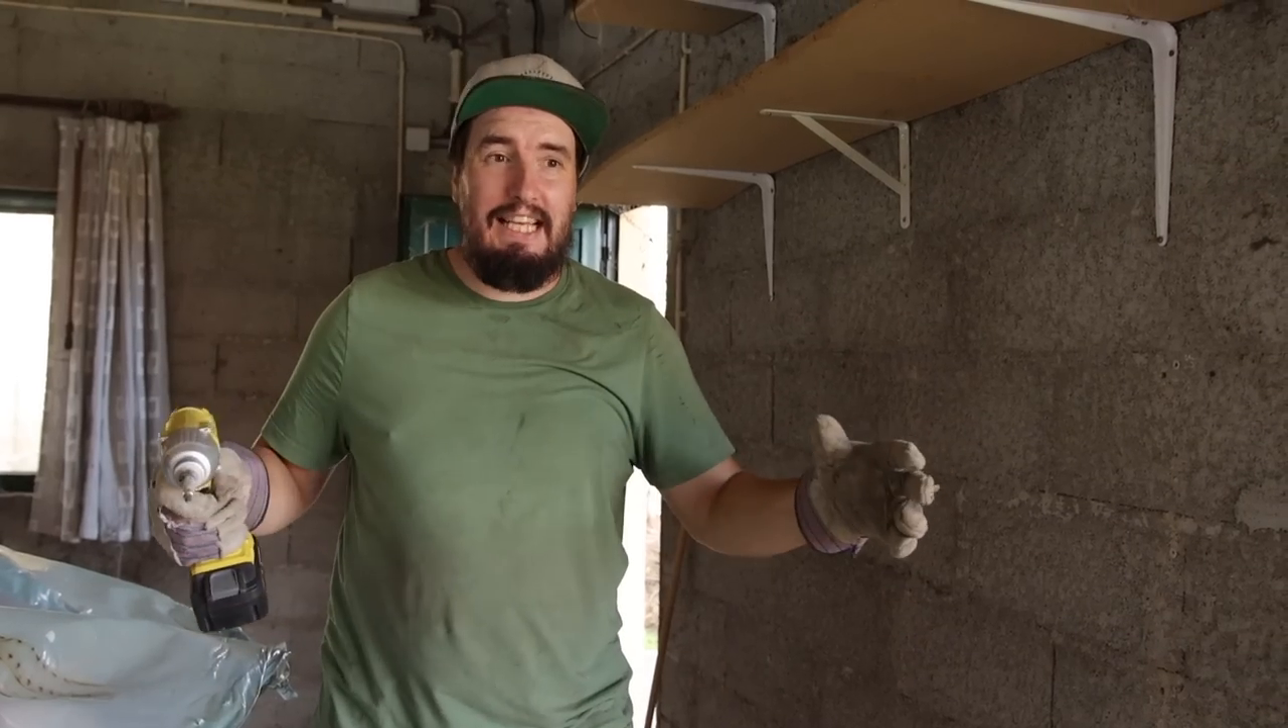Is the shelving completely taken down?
No.